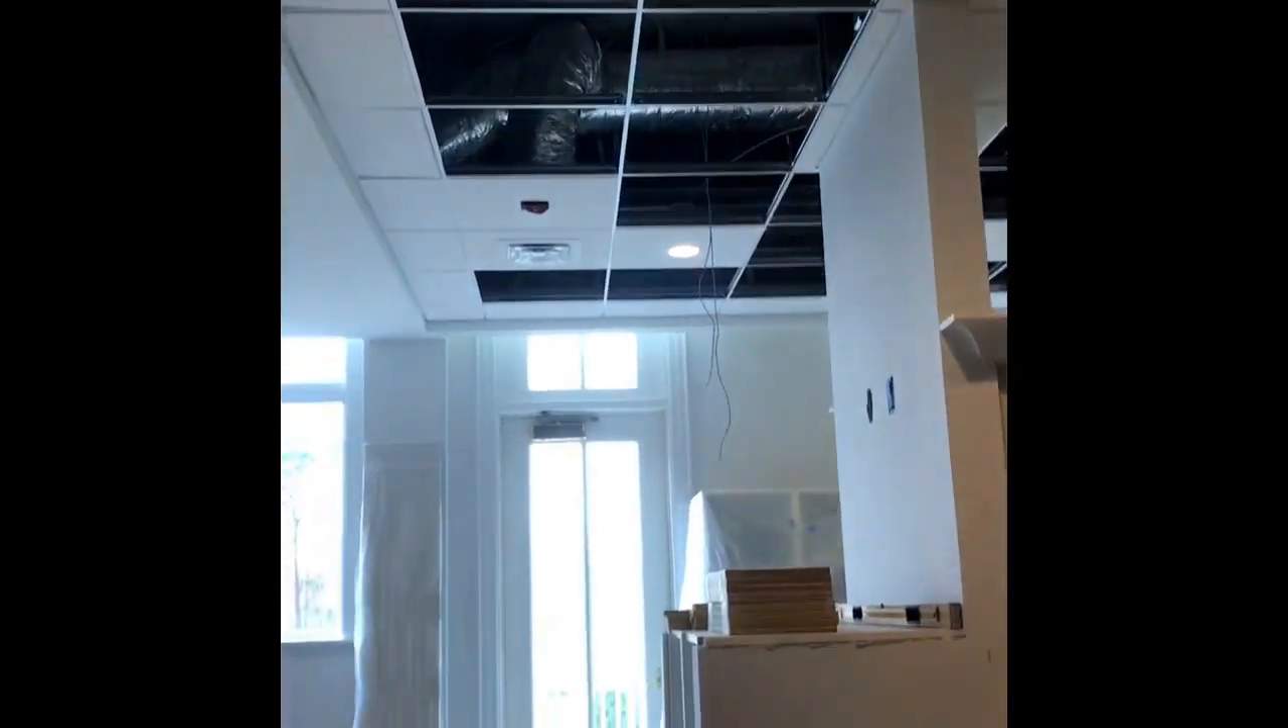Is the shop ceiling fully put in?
No.